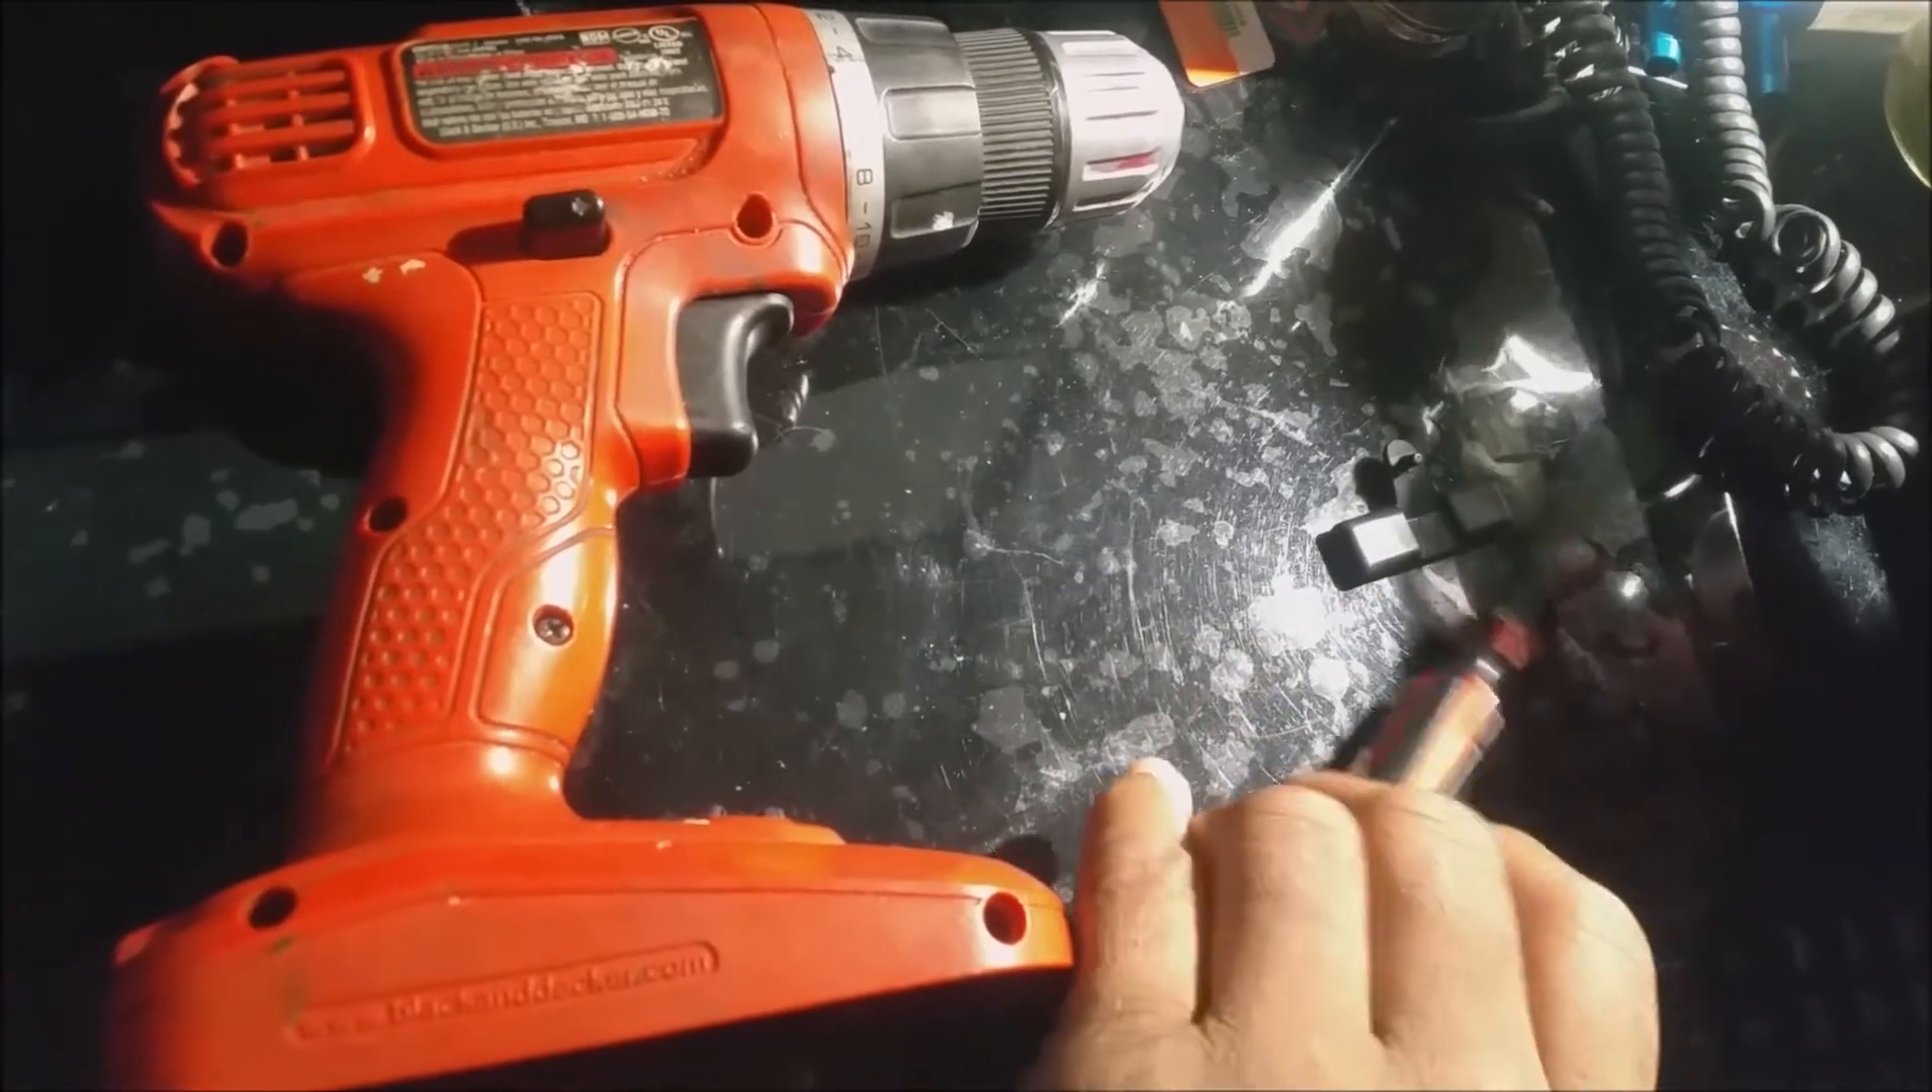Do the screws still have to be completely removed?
Yes.